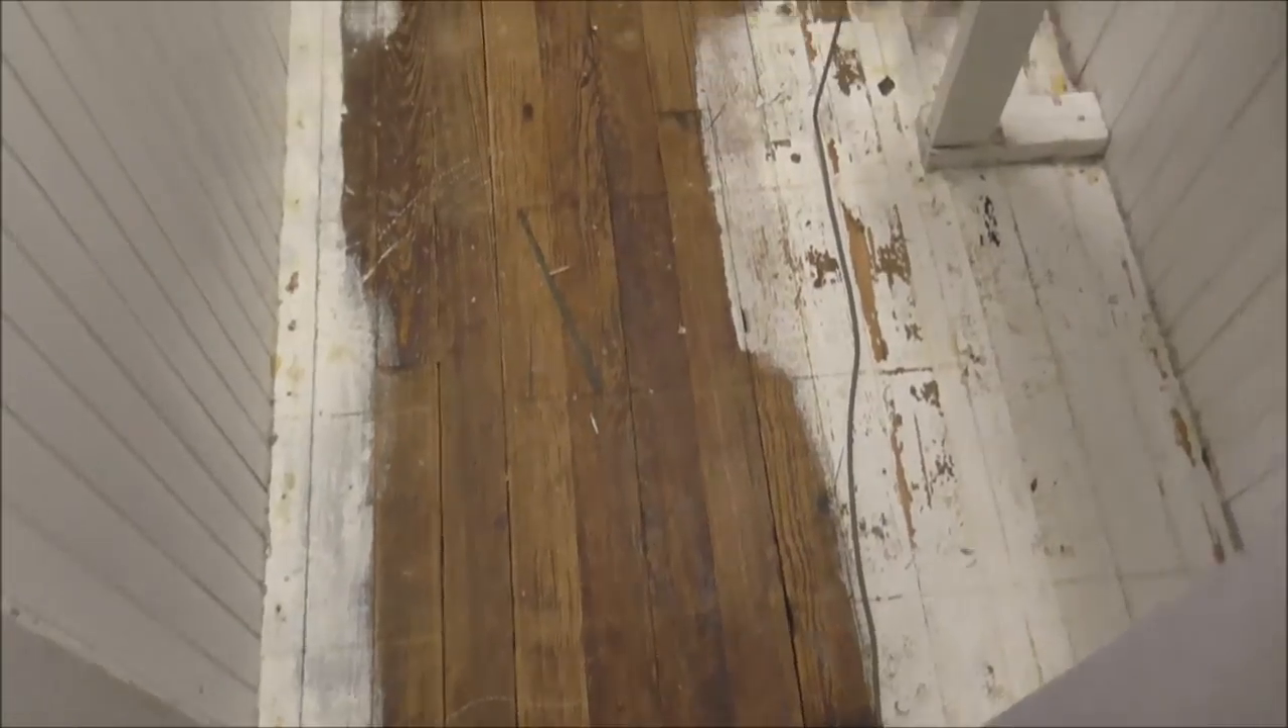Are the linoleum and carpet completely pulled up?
Yes.